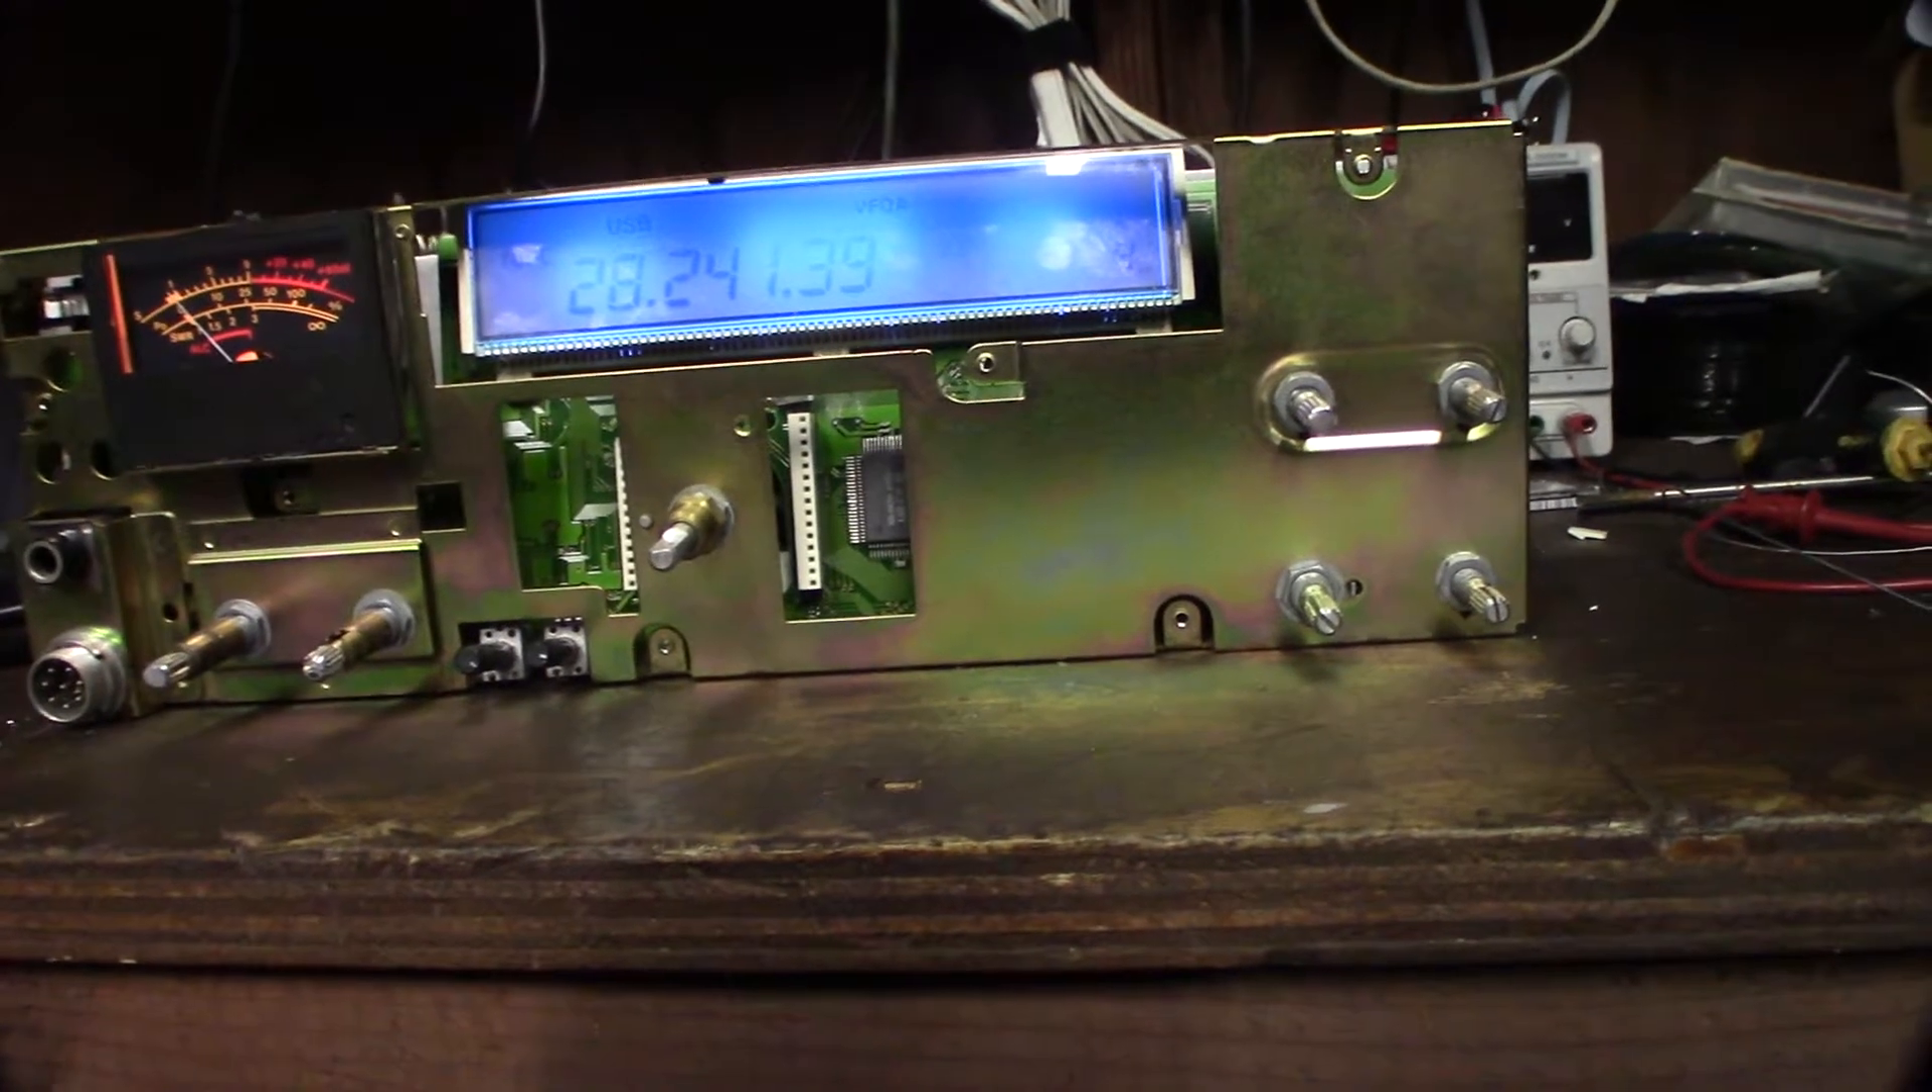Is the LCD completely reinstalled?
Yes.